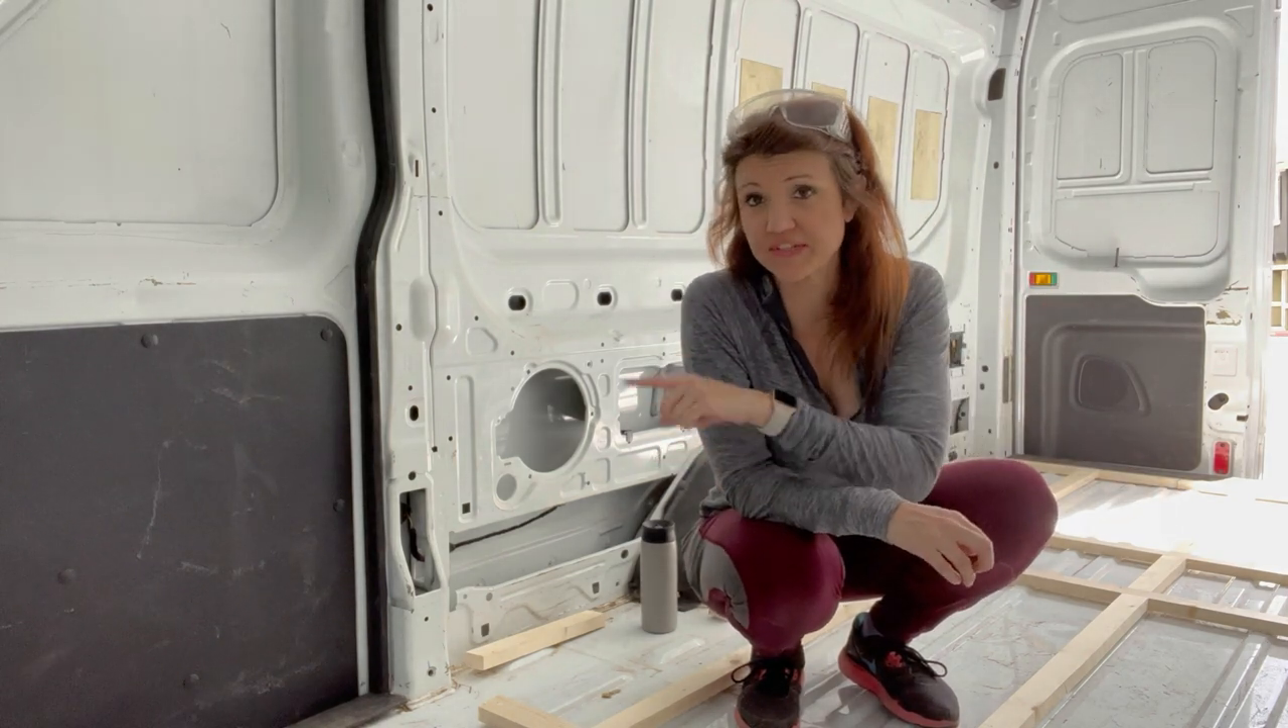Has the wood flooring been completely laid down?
No.